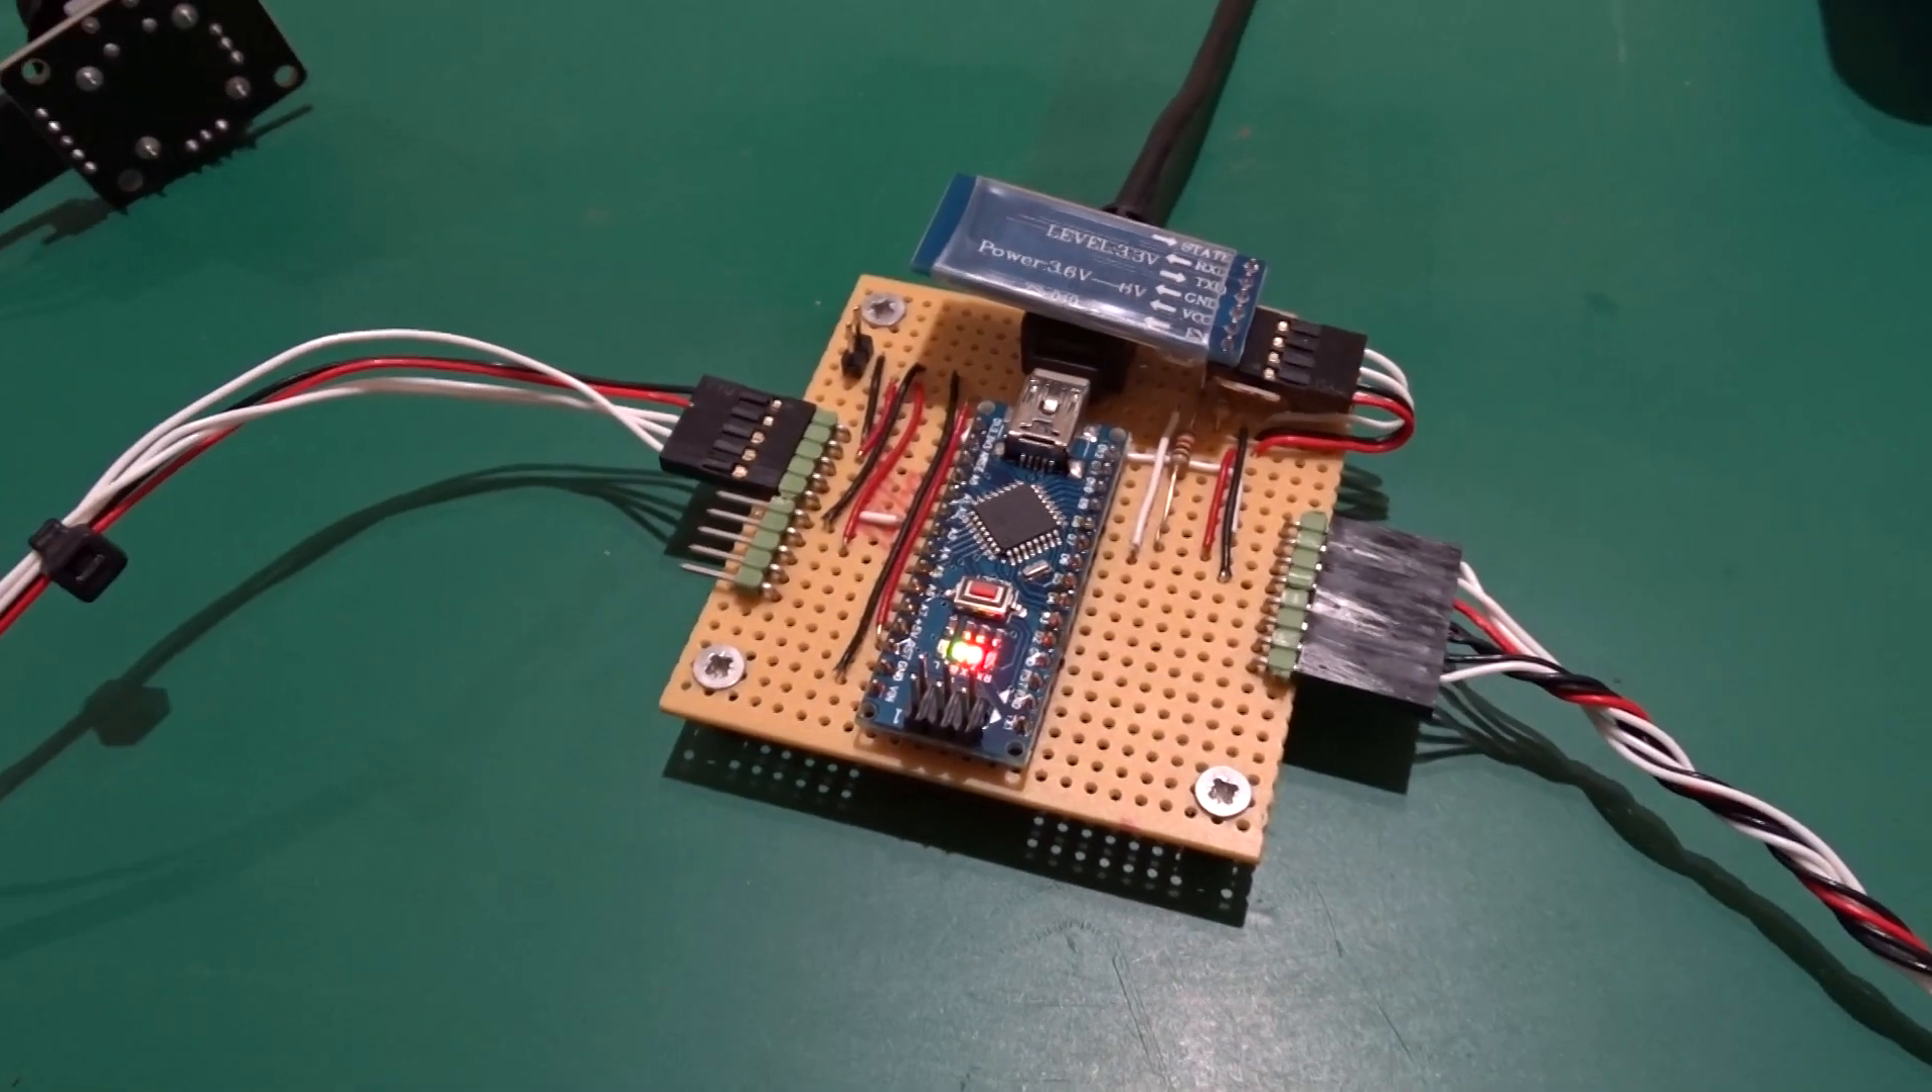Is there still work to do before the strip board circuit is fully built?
No.